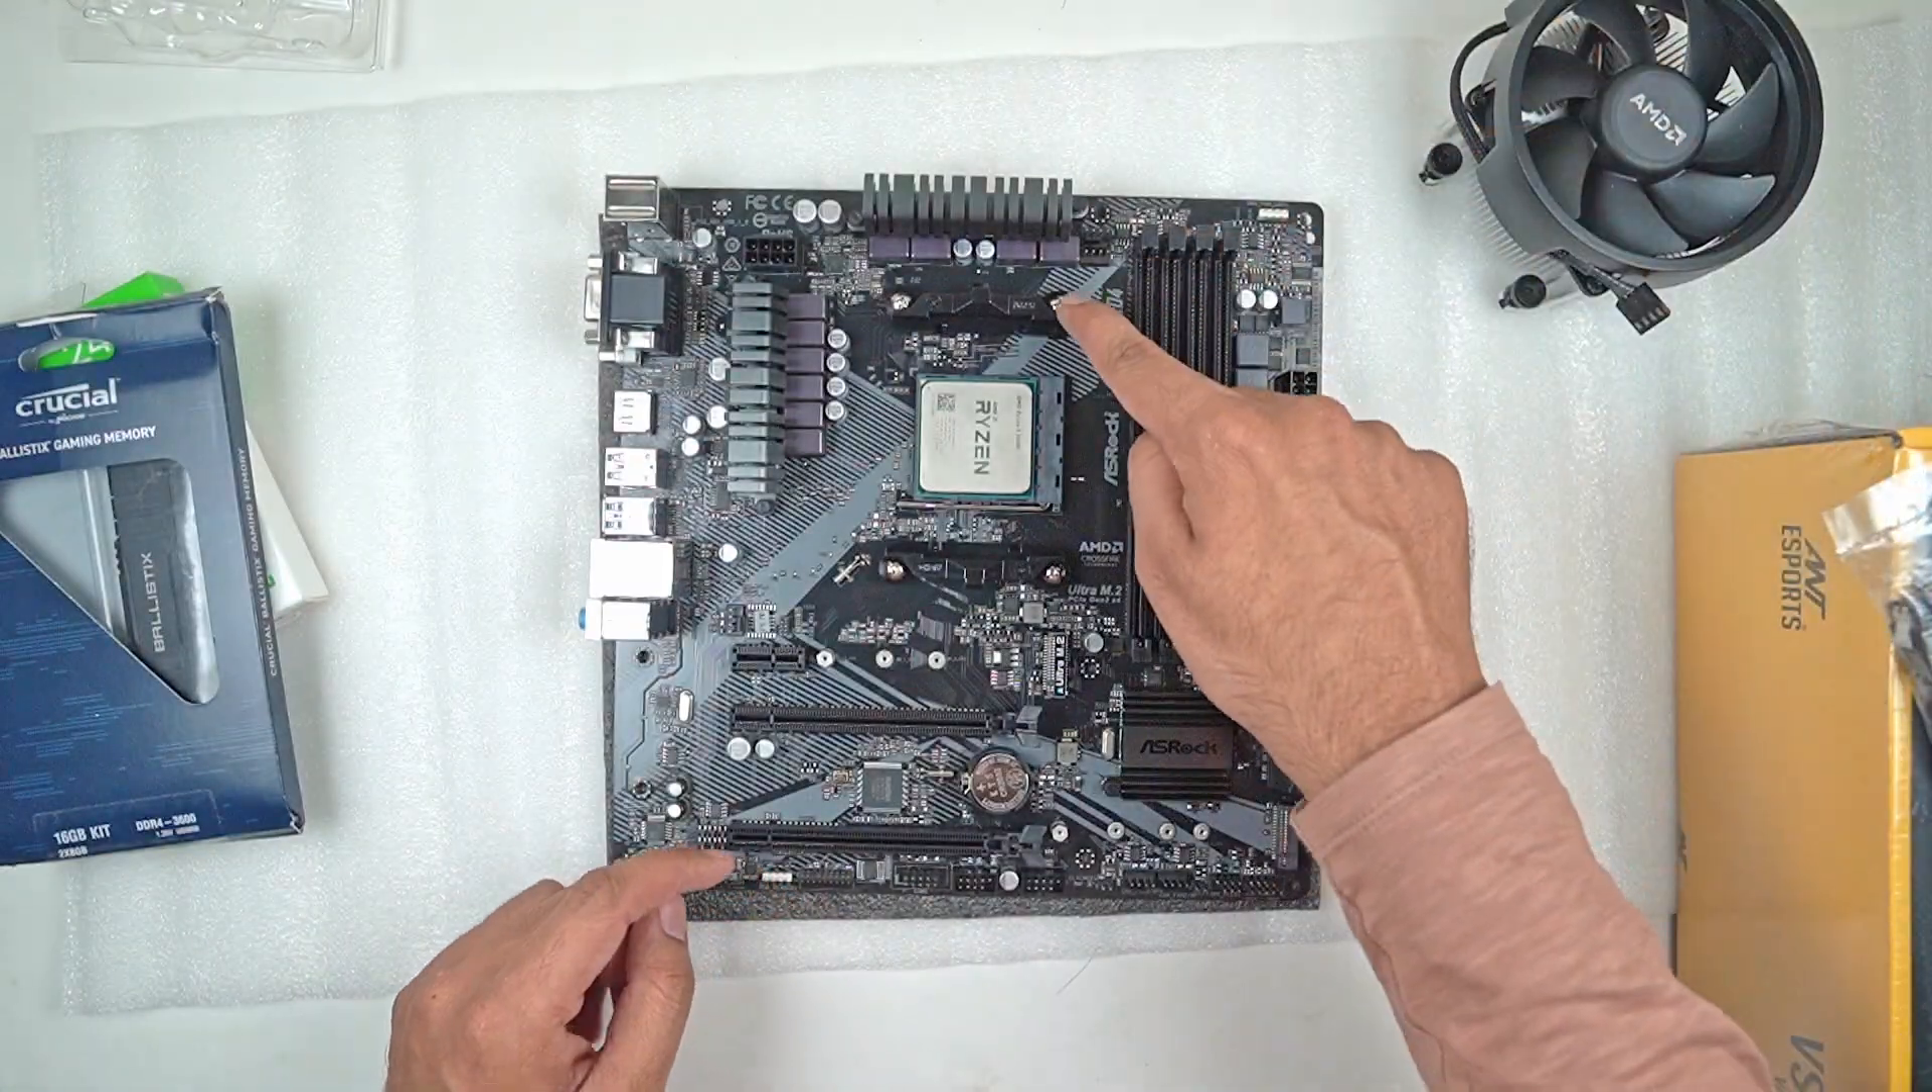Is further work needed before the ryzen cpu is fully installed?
No.